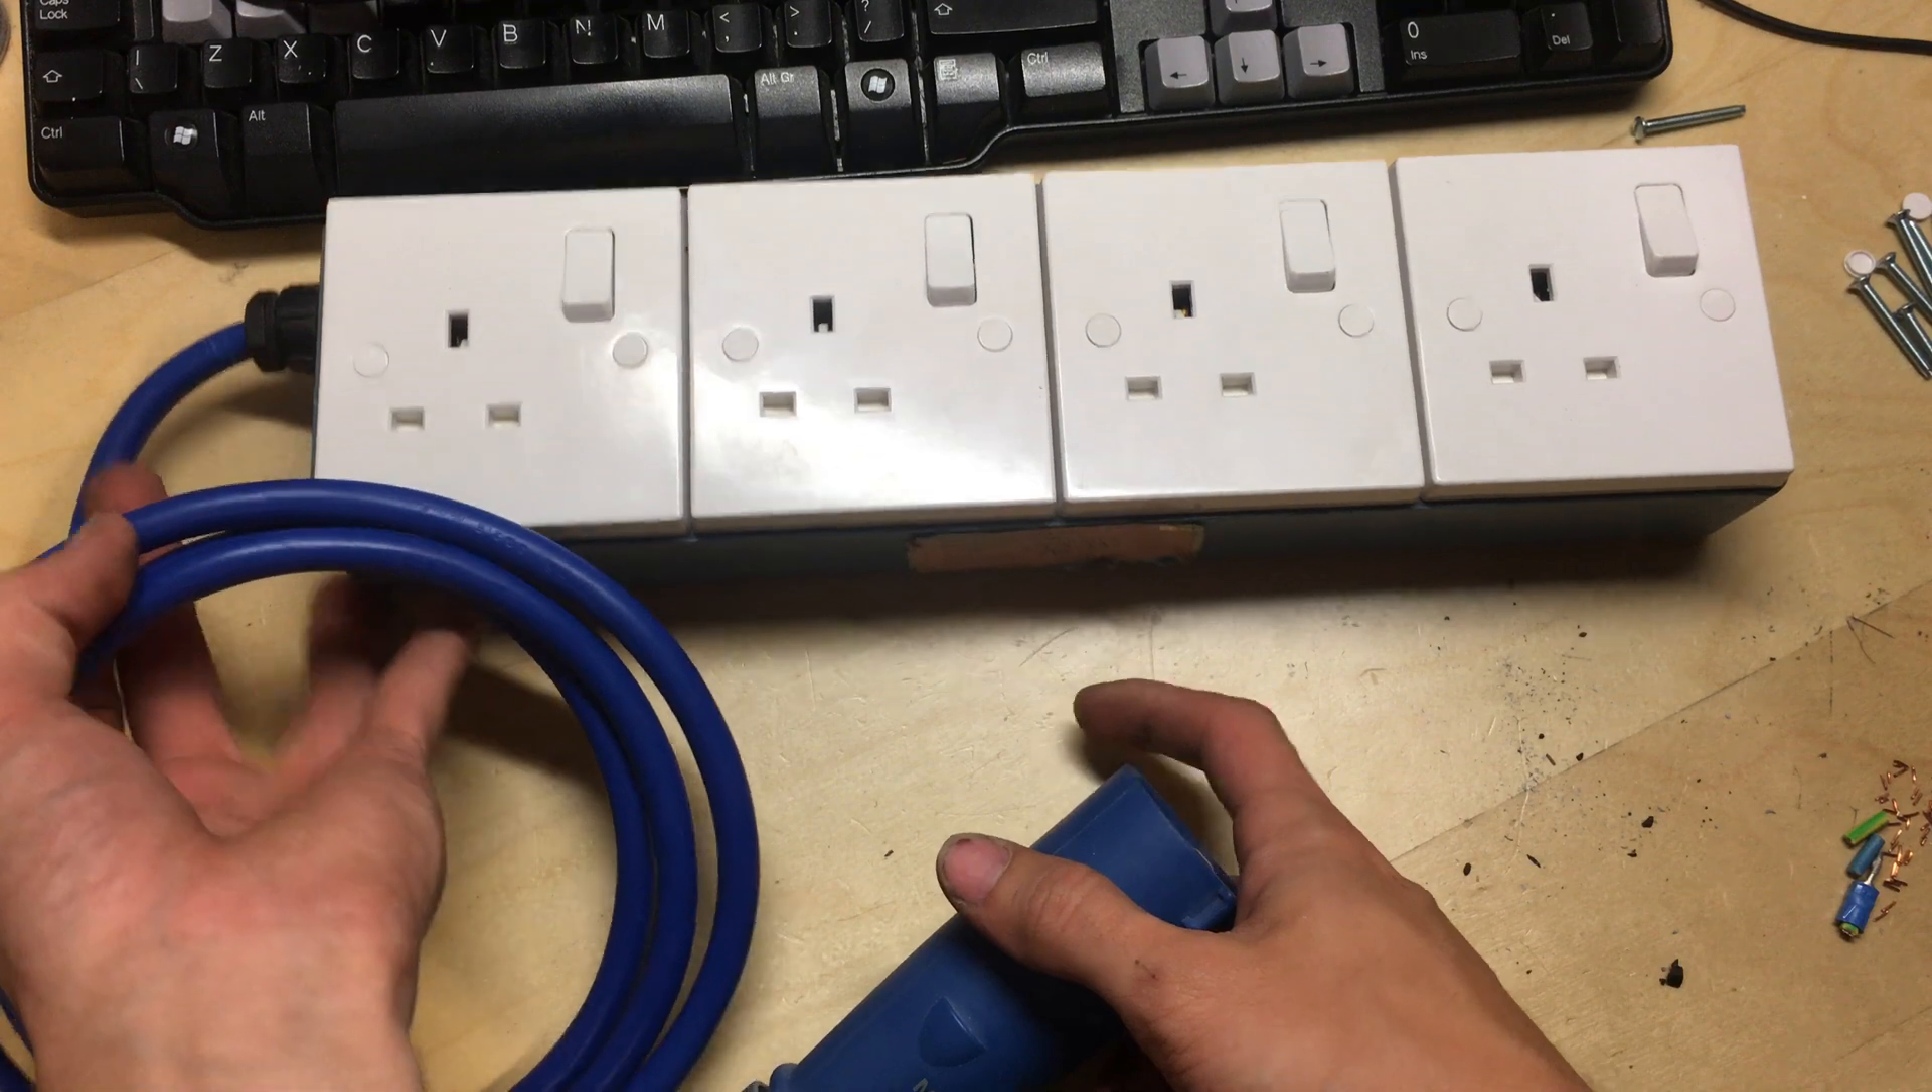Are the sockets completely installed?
Yes.